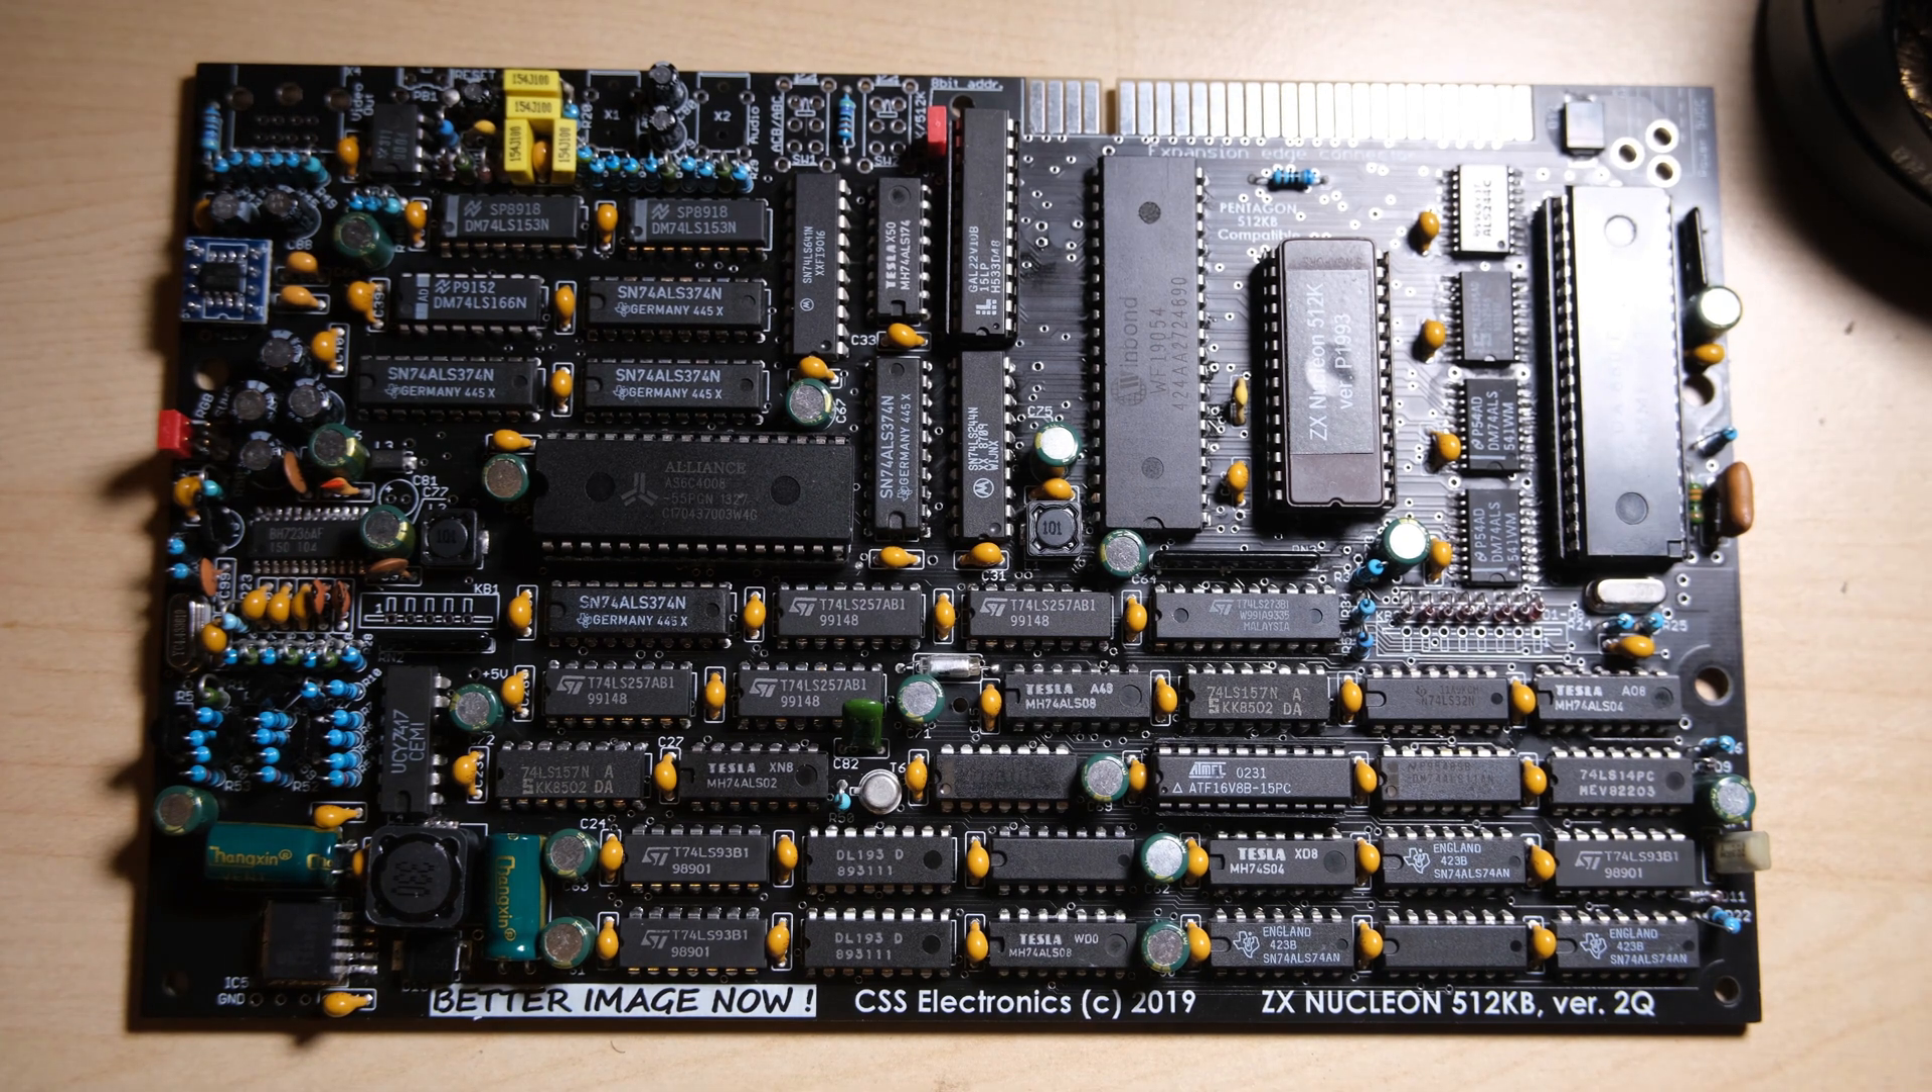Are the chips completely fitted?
Yes.